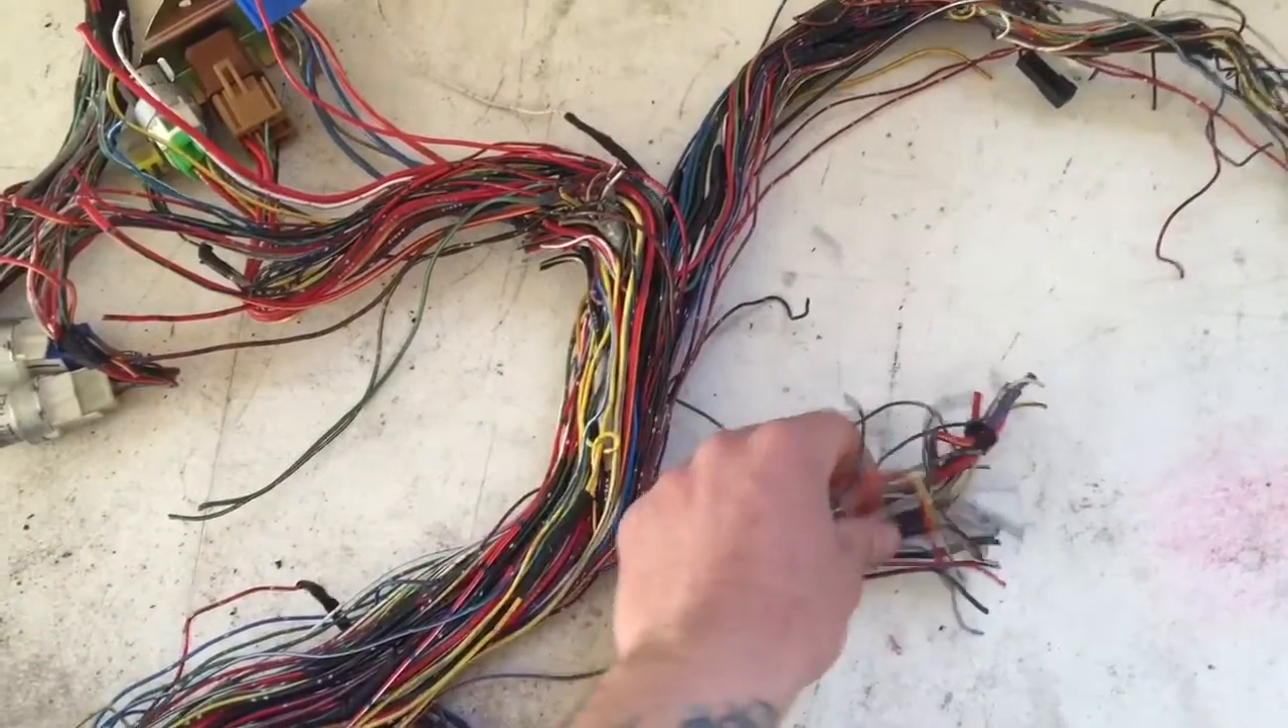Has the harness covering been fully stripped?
Yes.